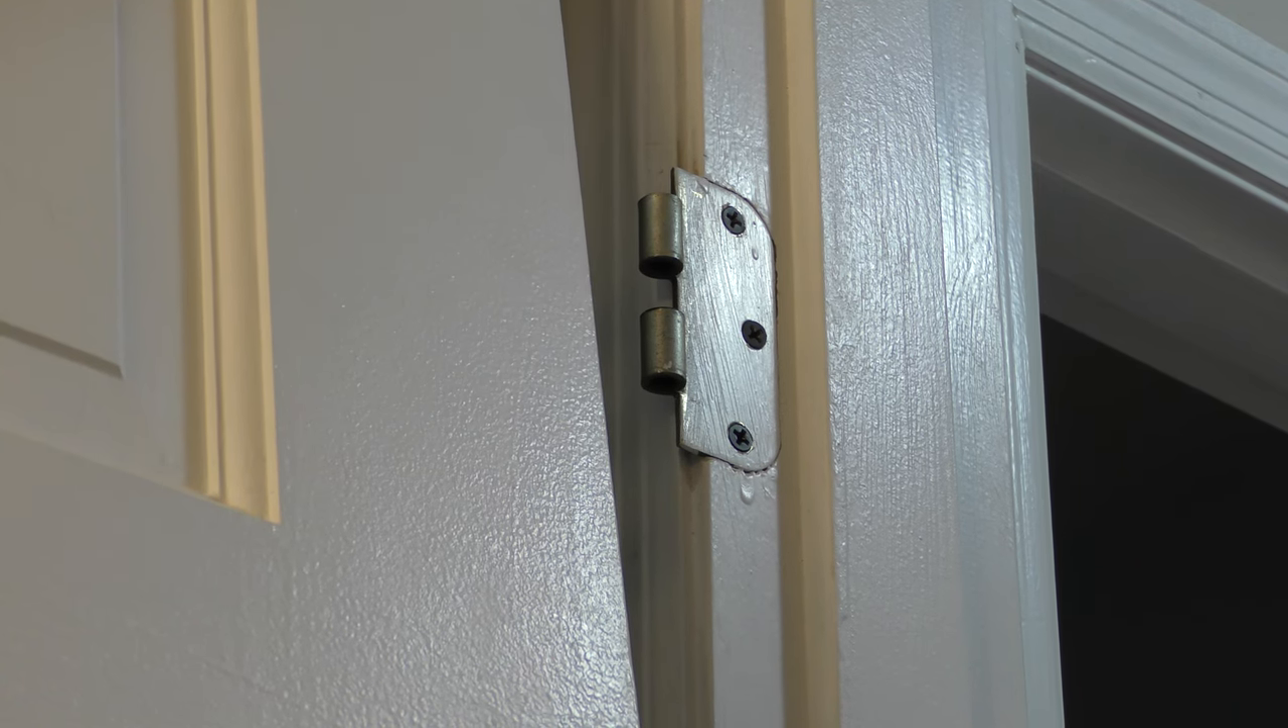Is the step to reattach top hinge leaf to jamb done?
Yes.